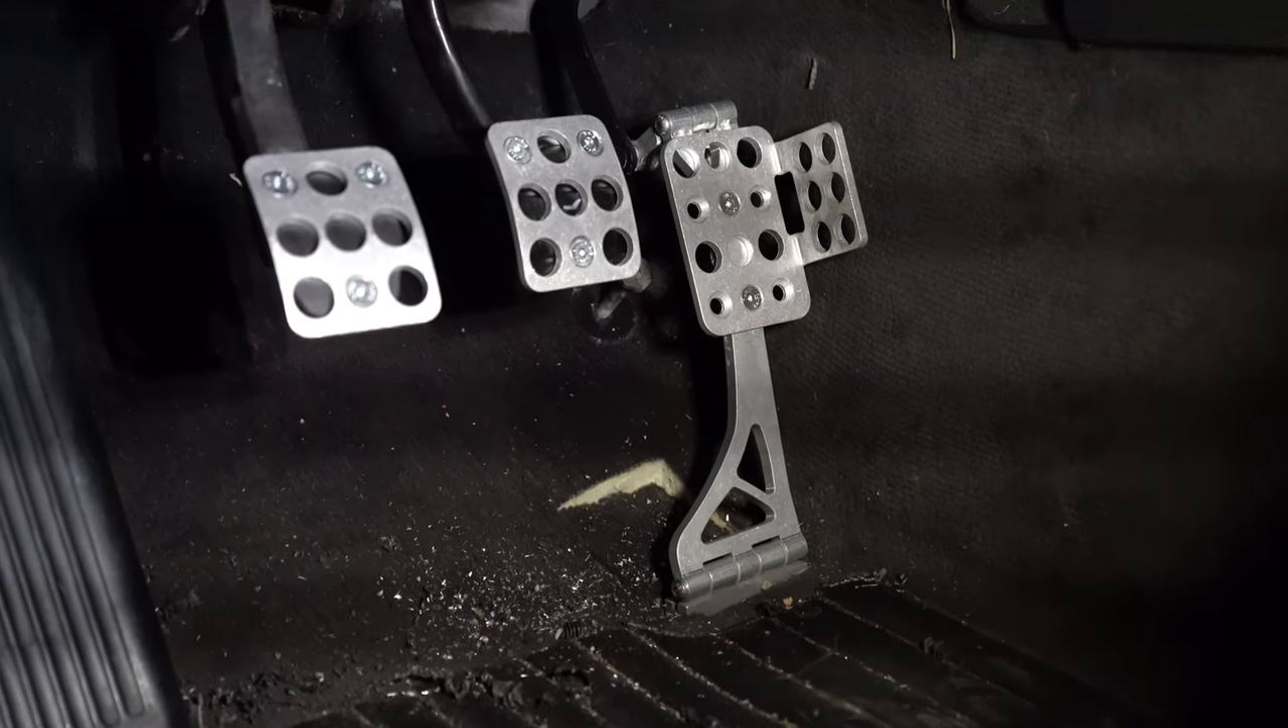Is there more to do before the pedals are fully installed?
No.